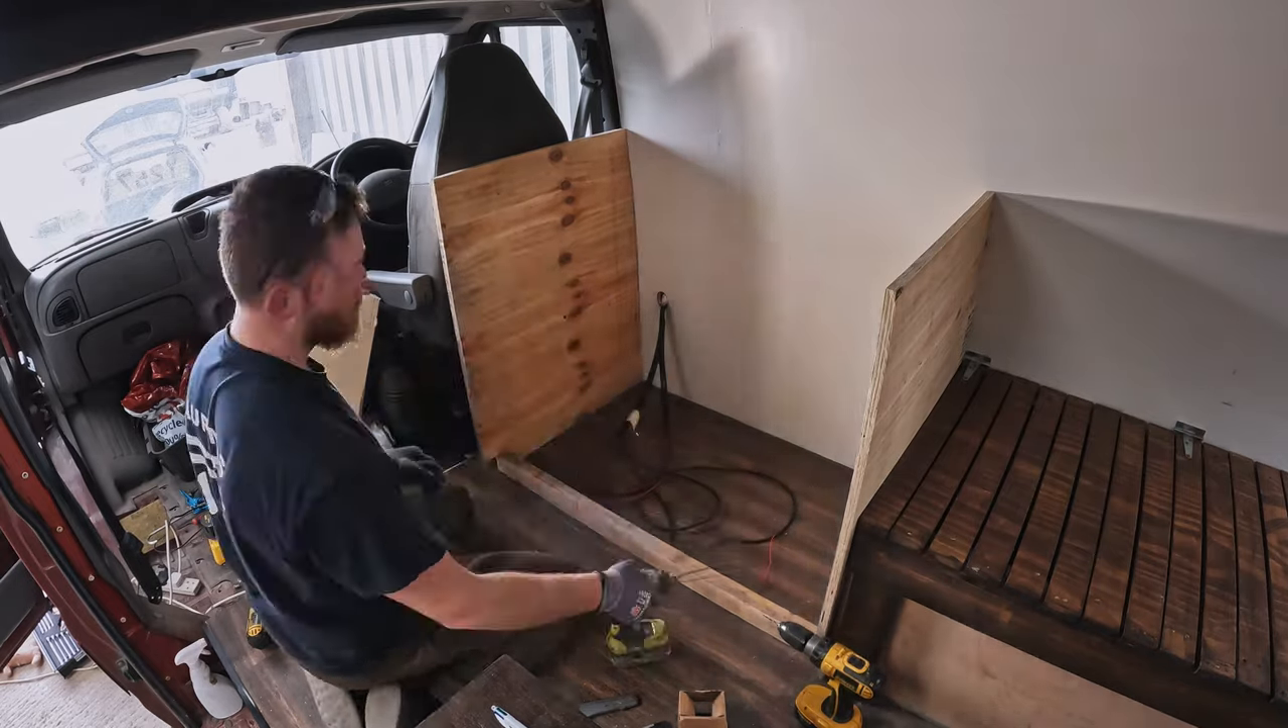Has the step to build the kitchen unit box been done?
No.